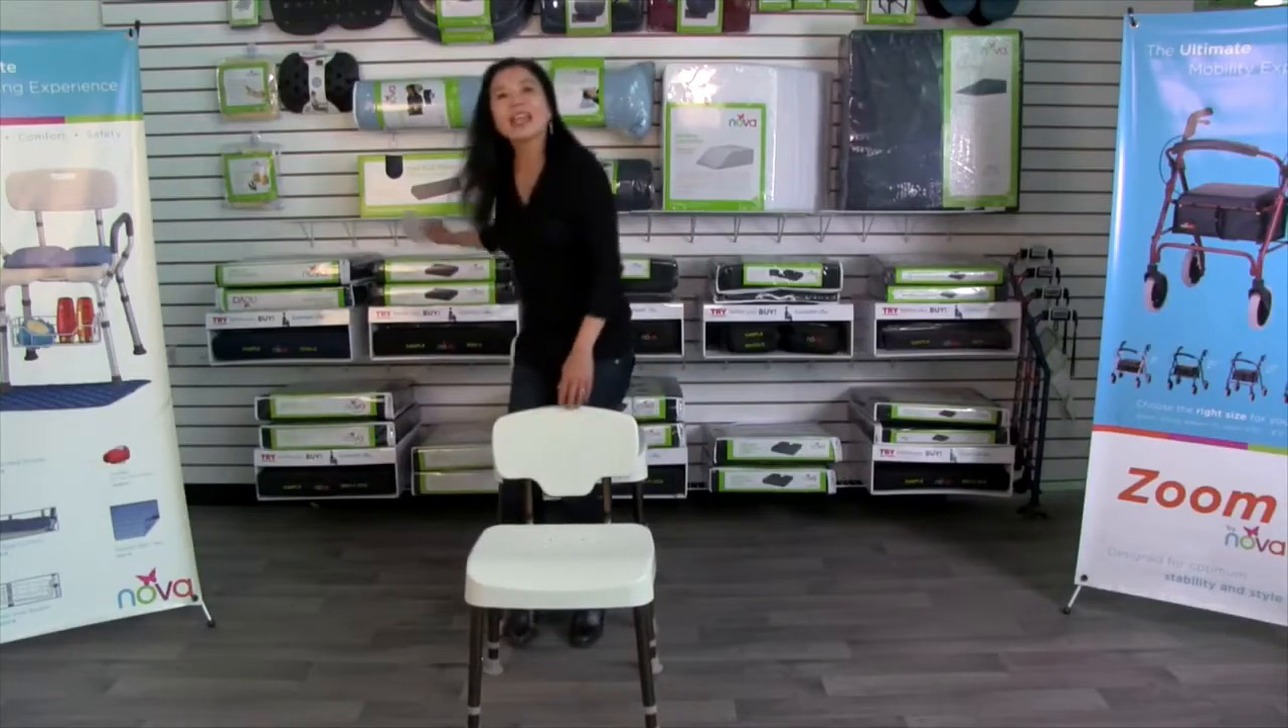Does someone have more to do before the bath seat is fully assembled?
No.